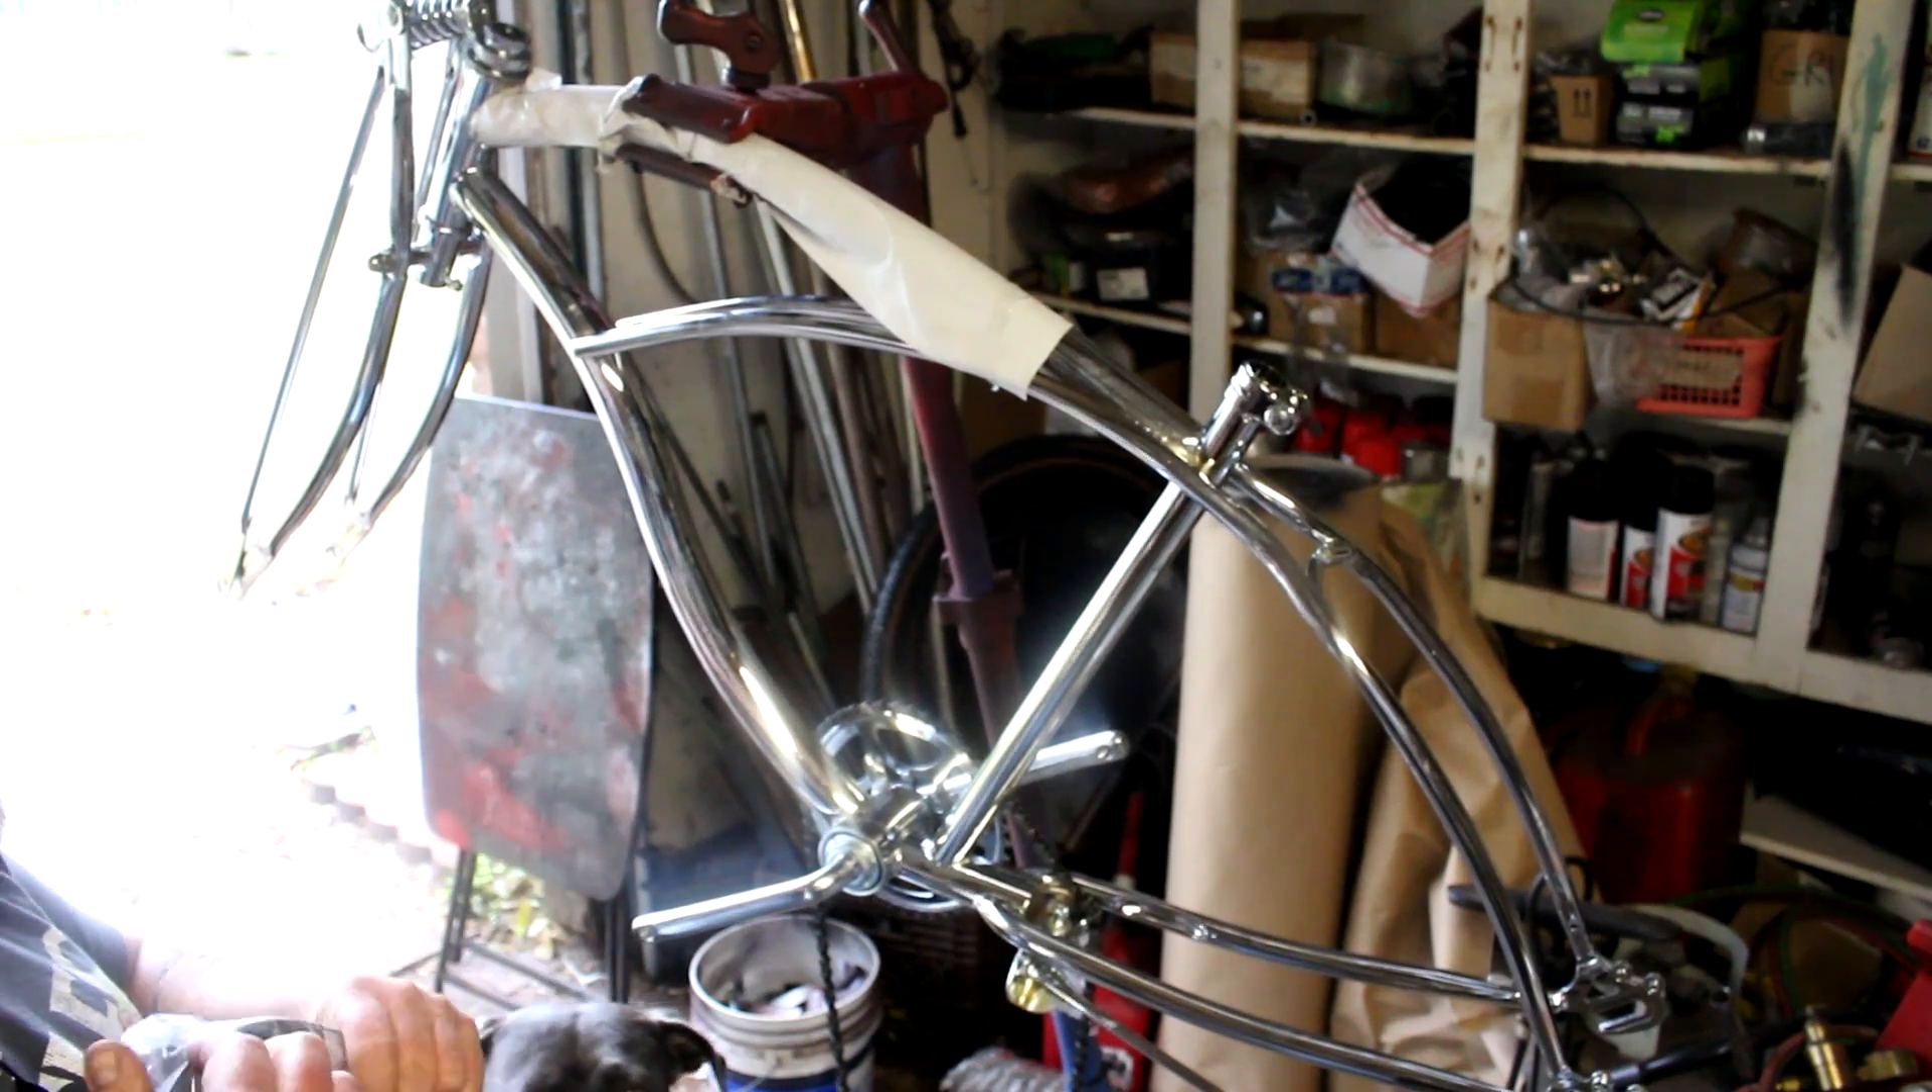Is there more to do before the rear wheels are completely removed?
No.